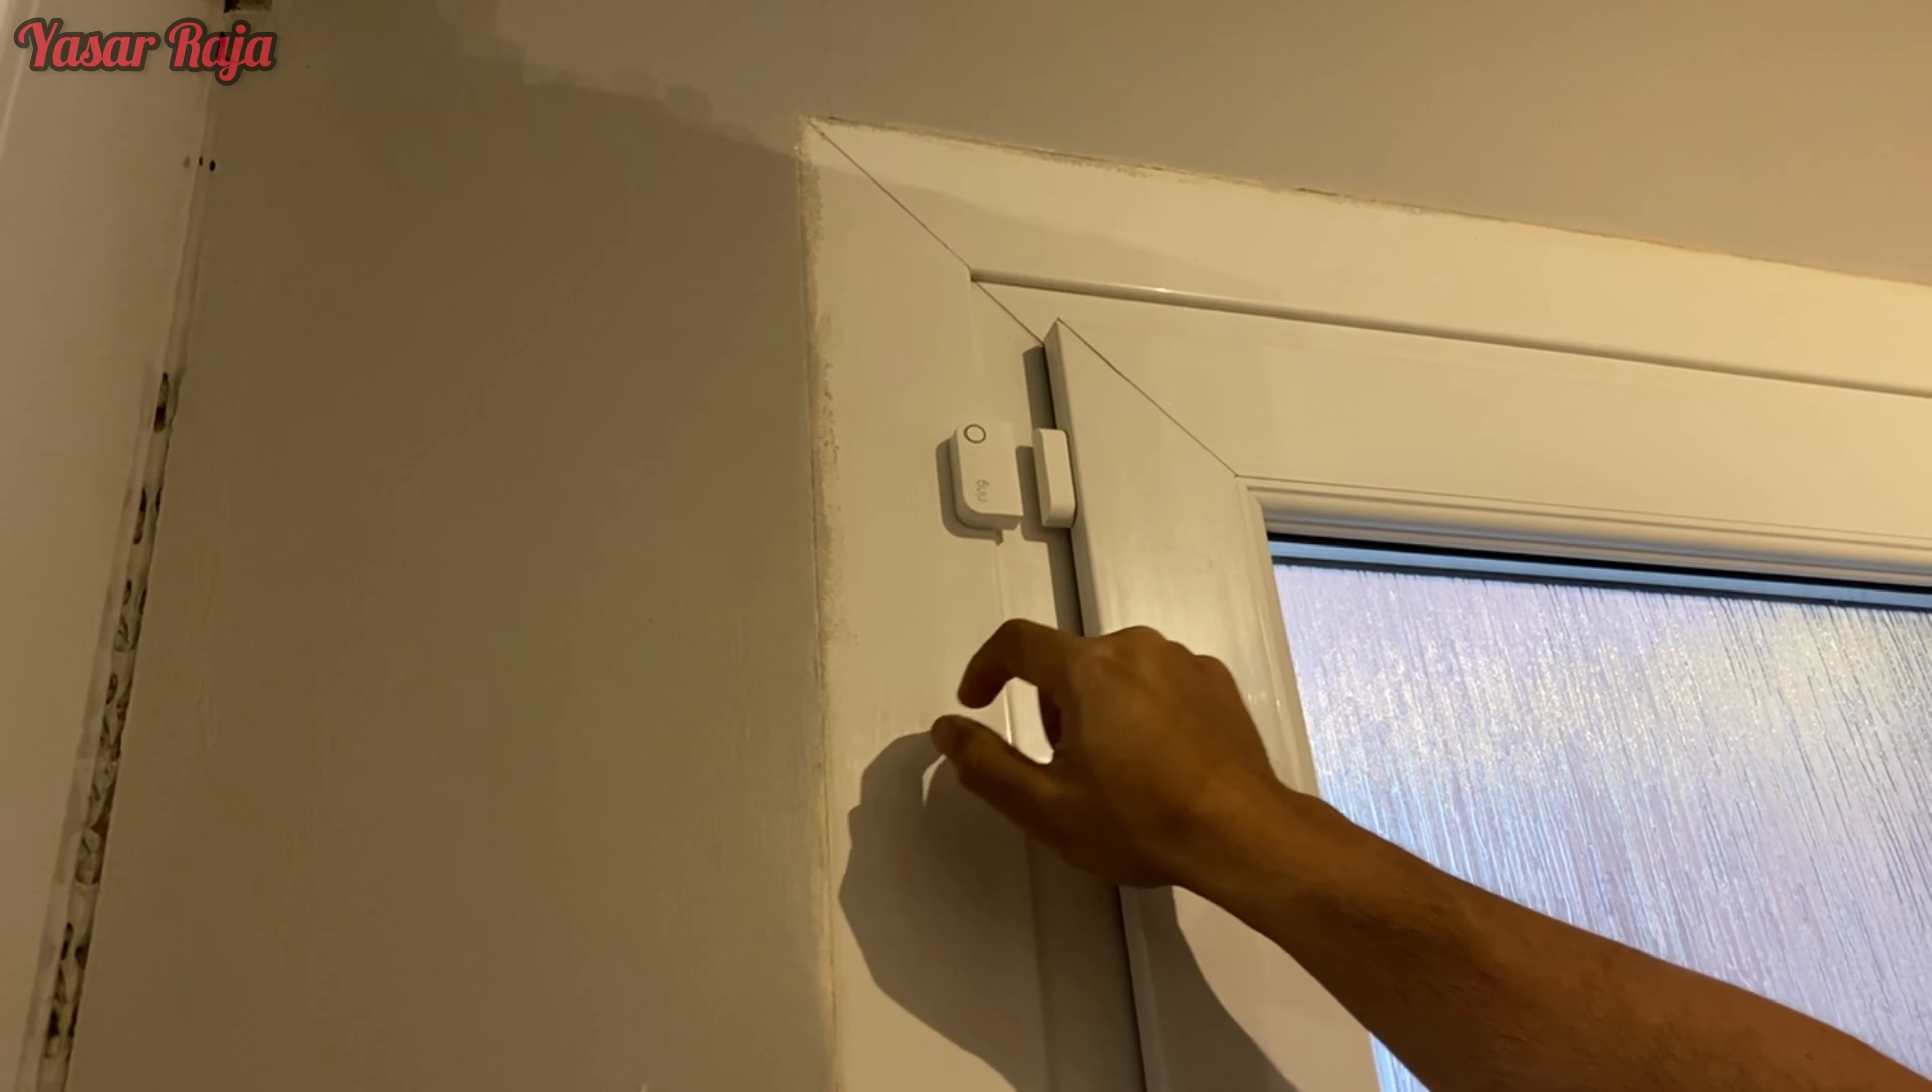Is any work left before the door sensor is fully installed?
No.